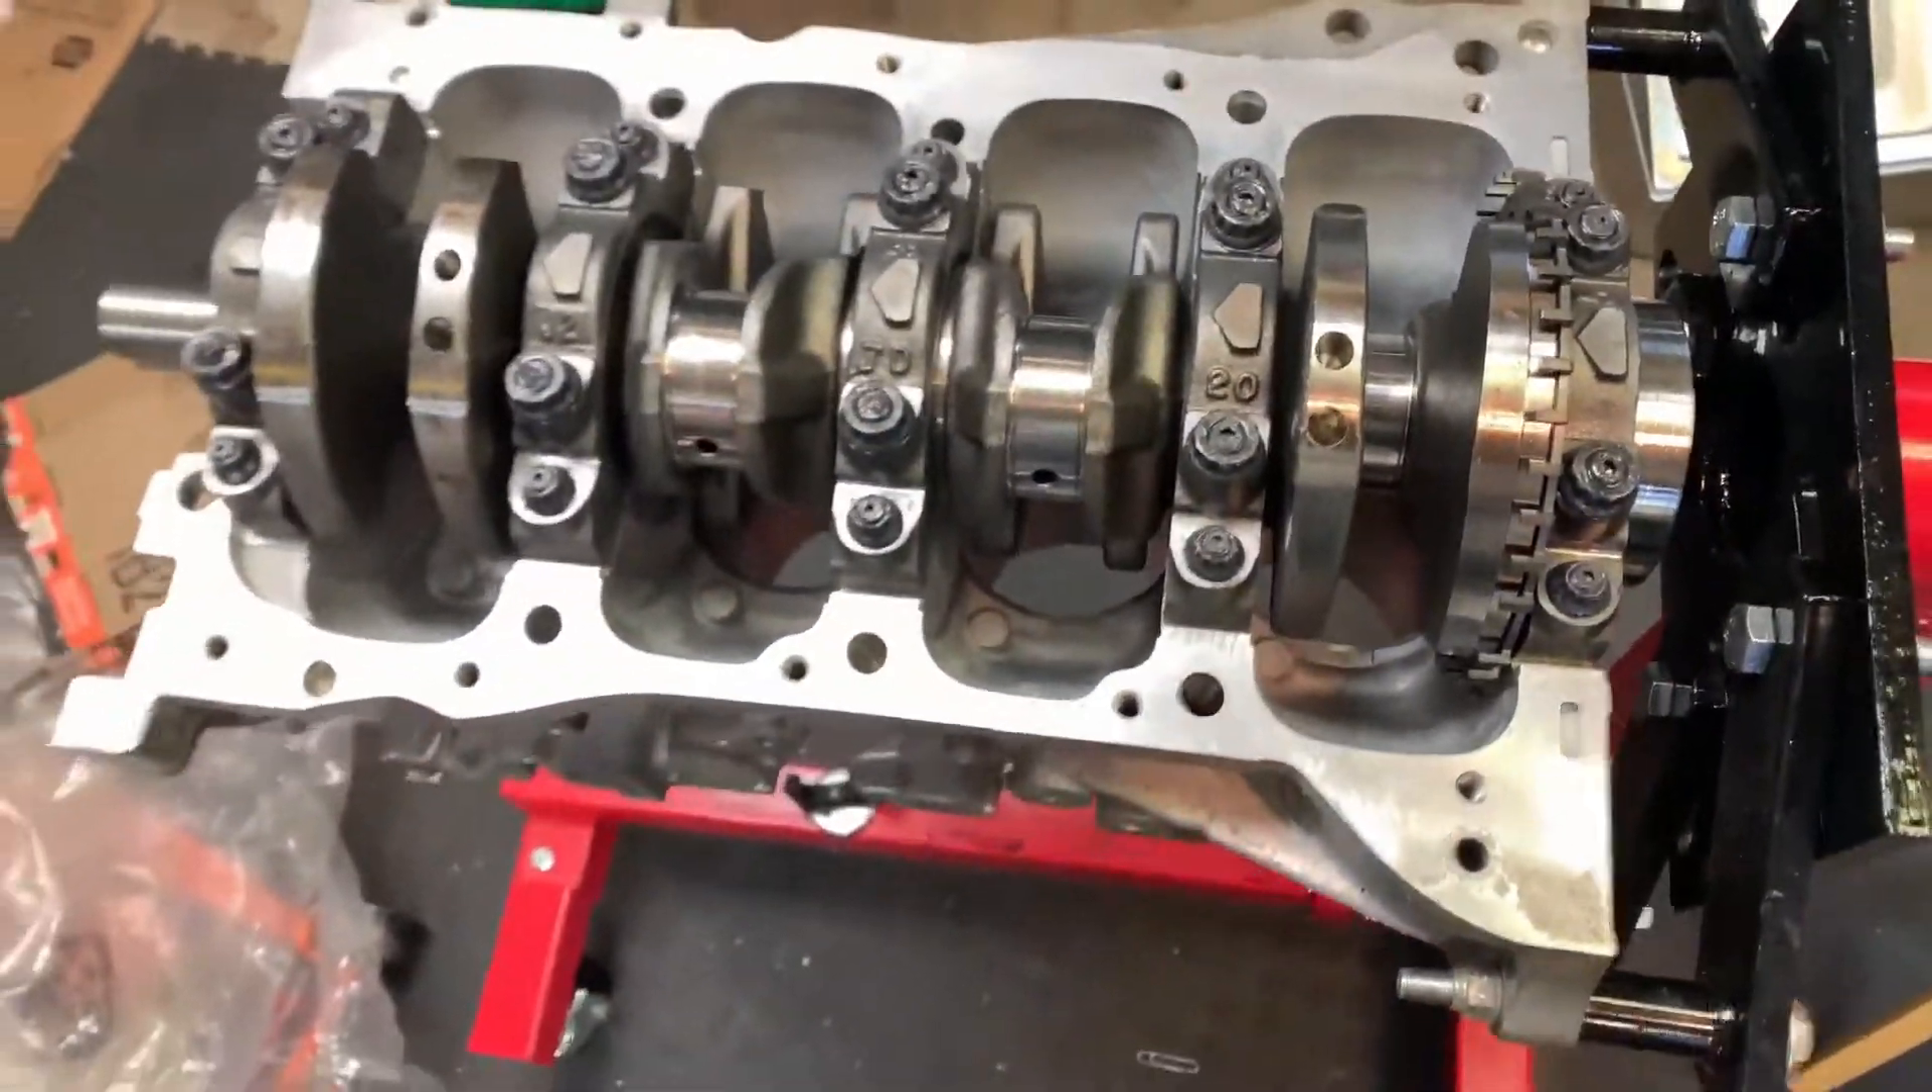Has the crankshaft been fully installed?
Yes.